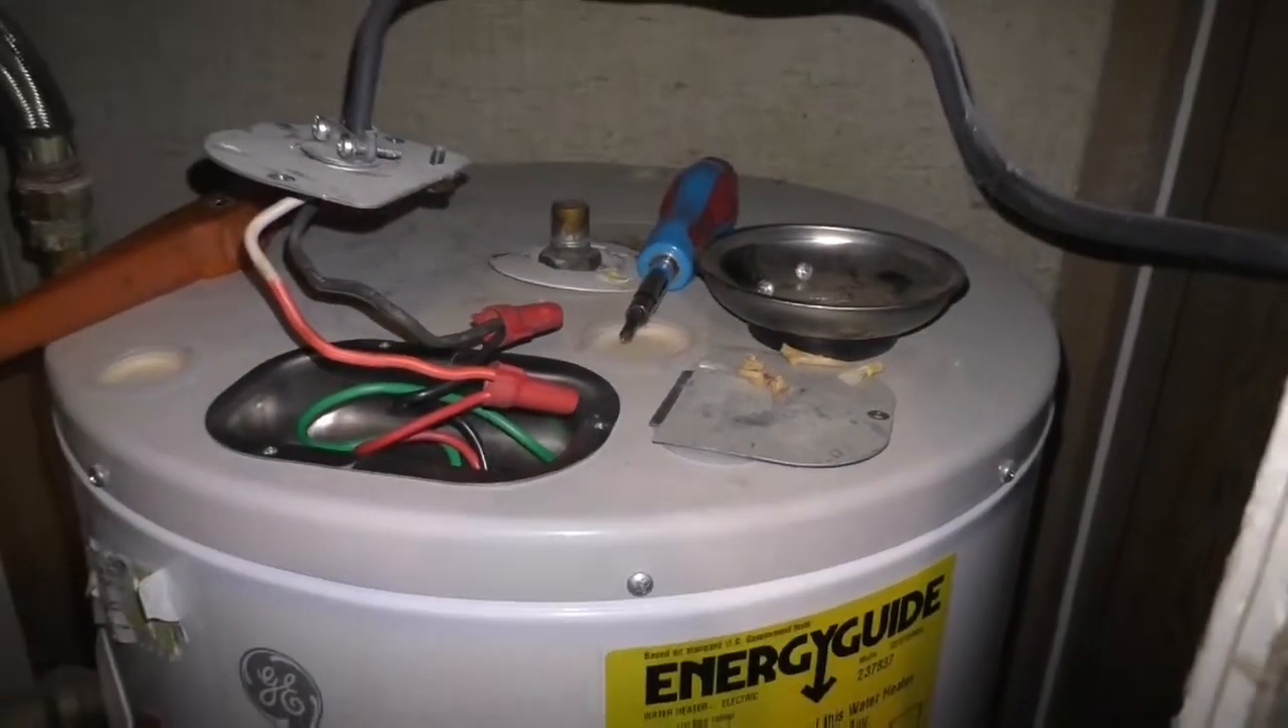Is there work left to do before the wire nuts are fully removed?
Yes.